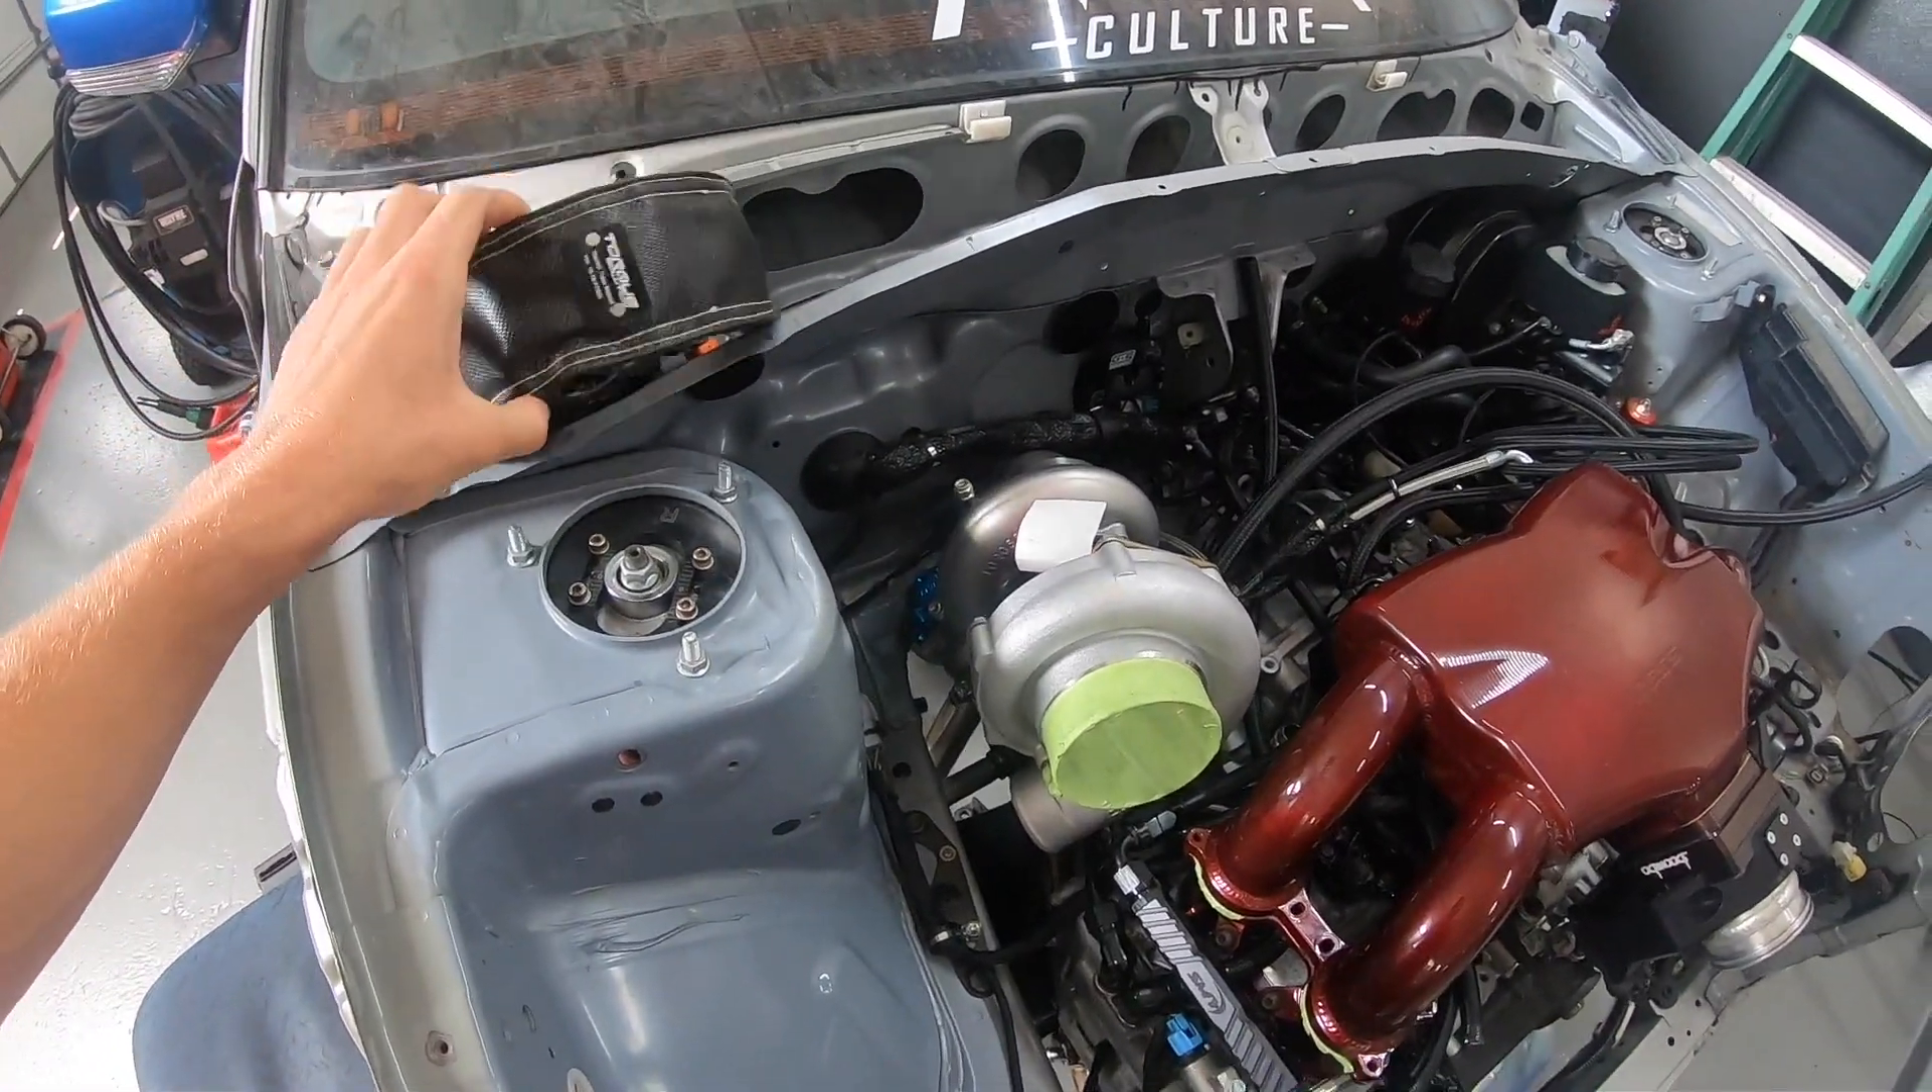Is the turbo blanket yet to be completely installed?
Yes.